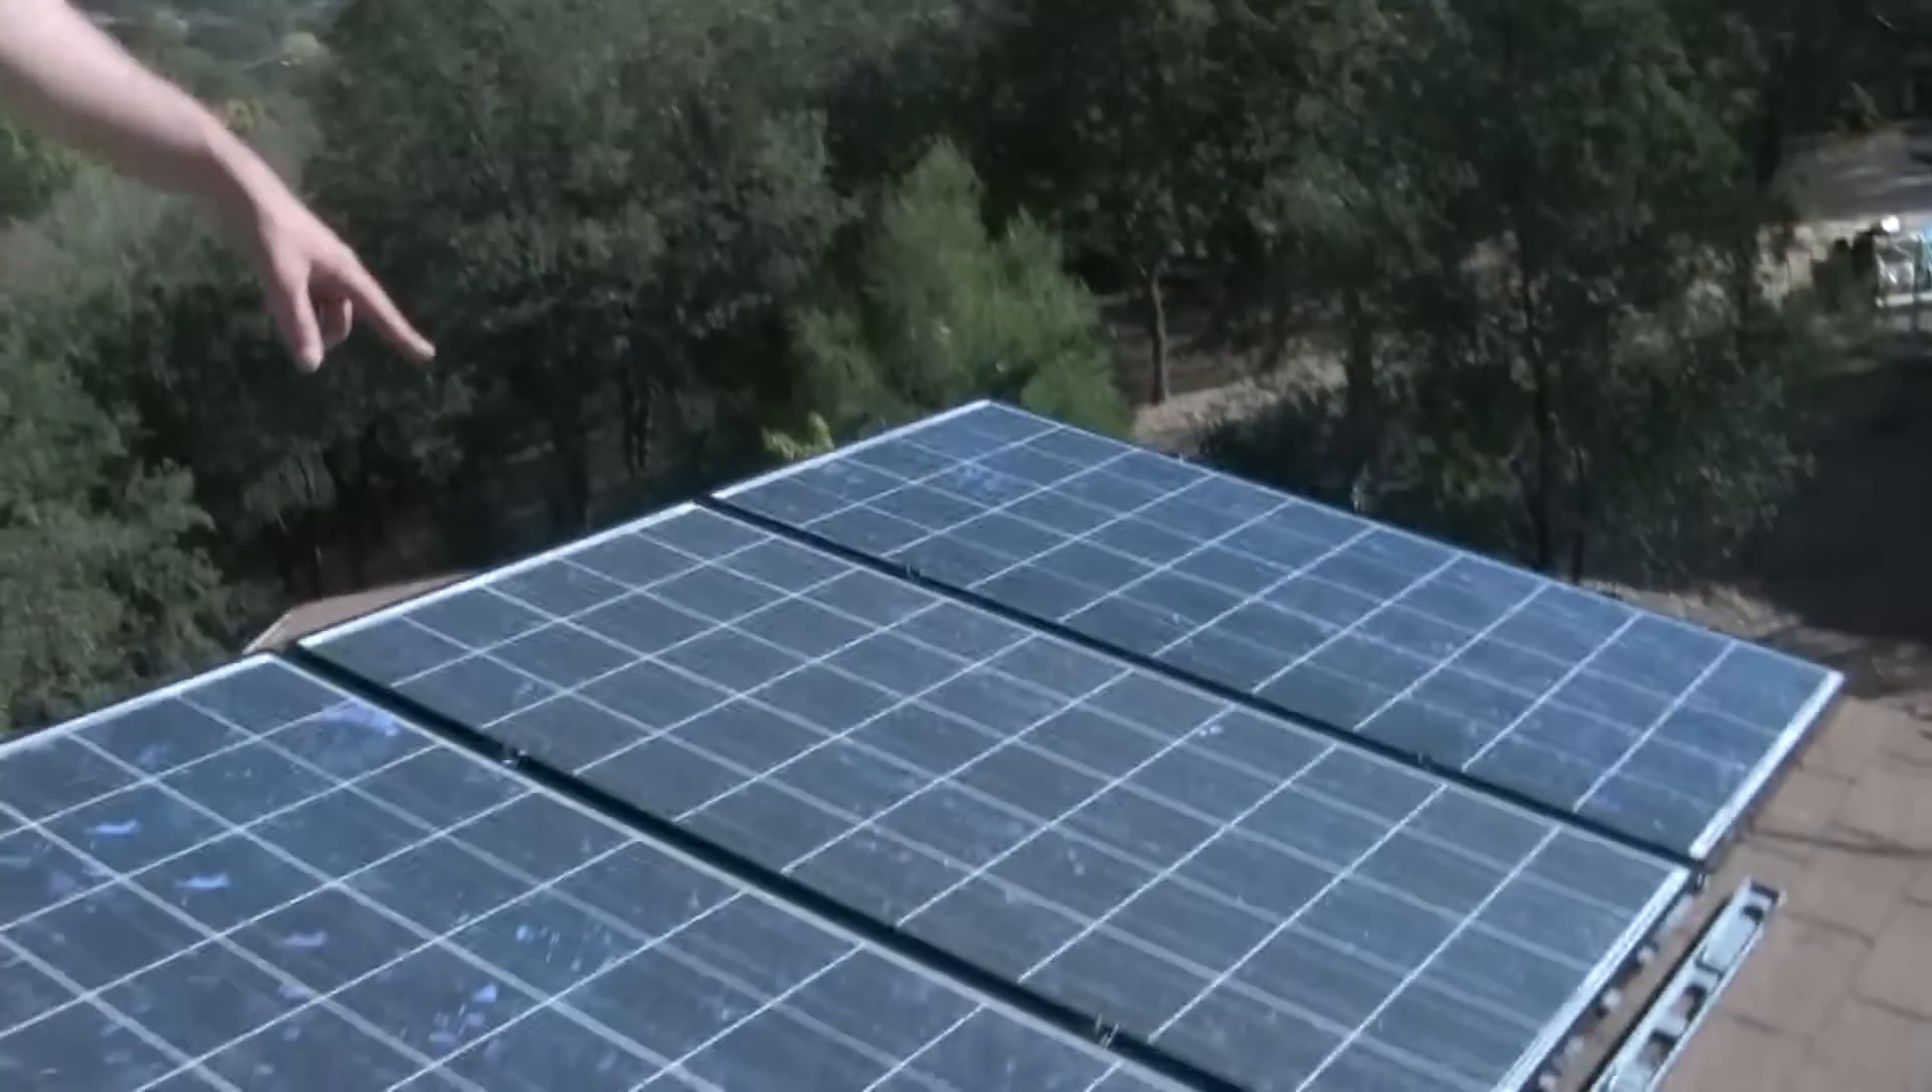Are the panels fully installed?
Yes.